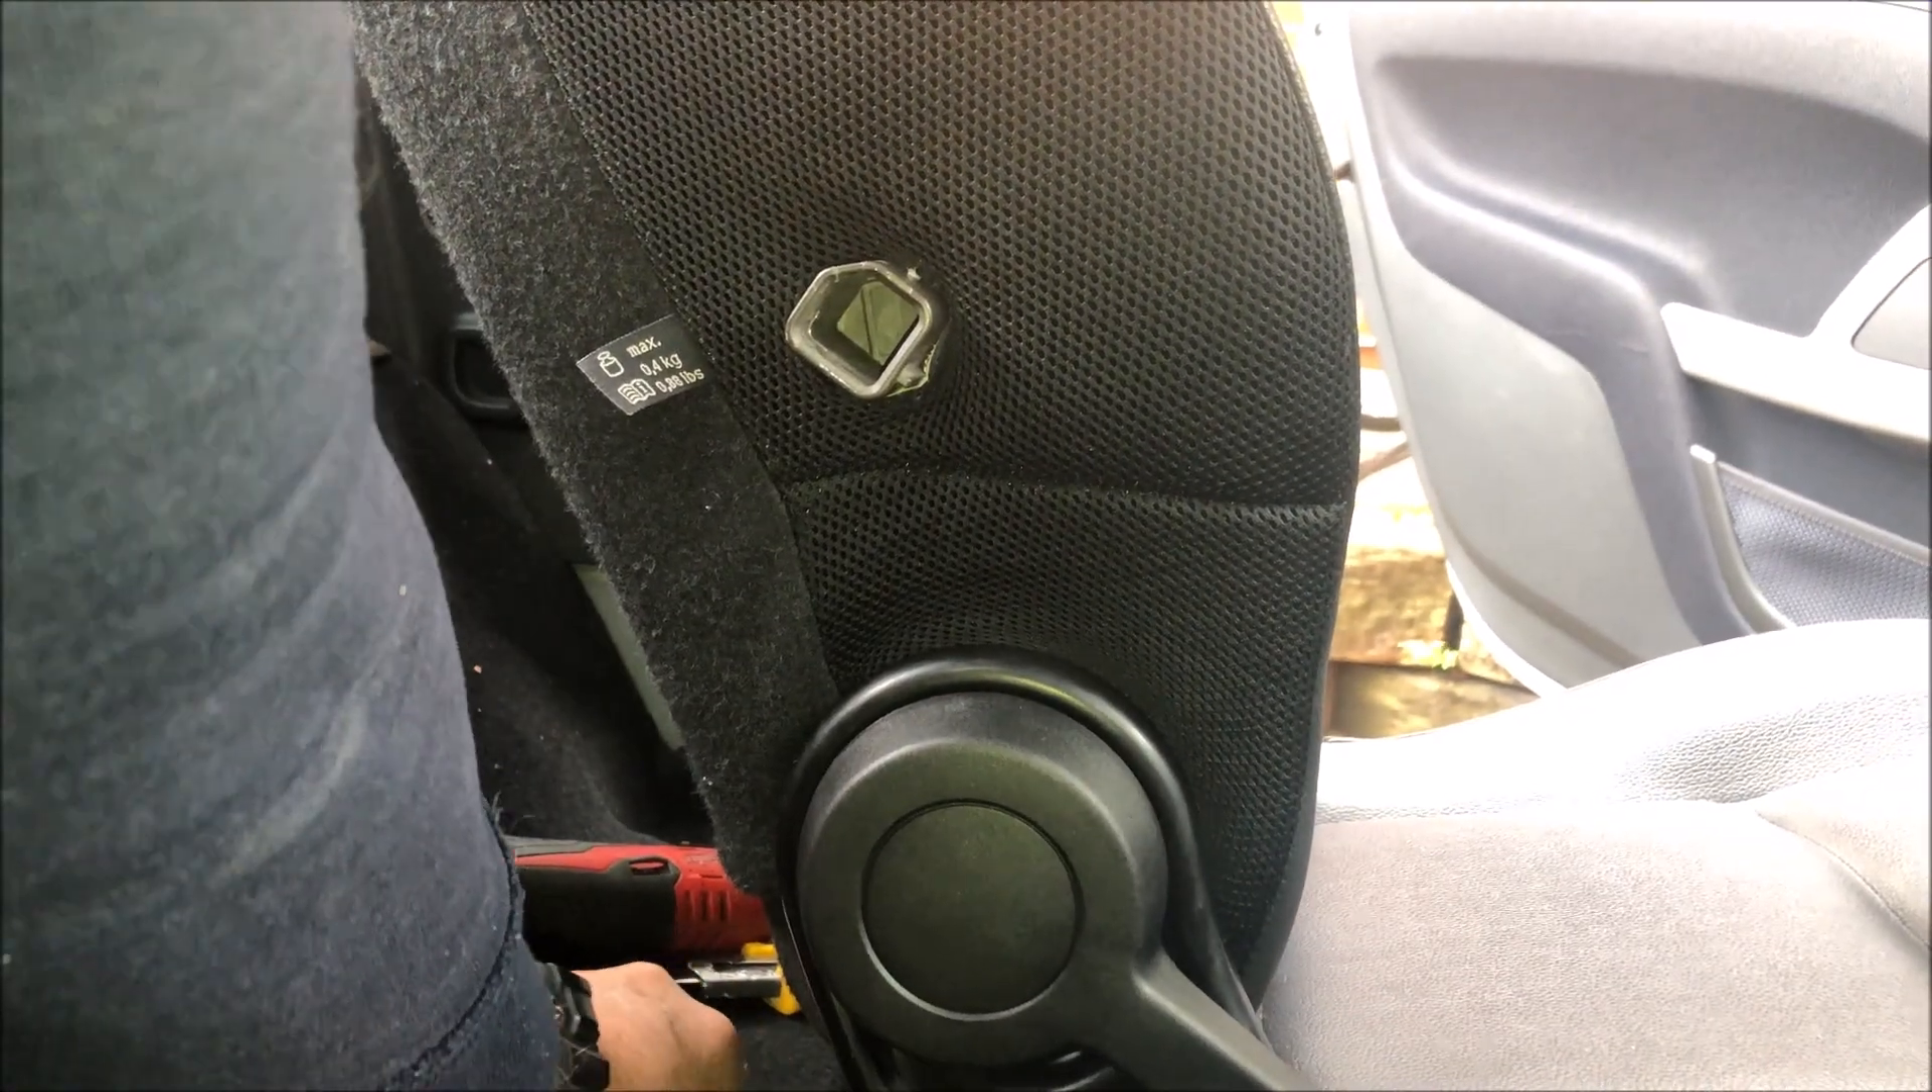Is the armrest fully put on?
No.